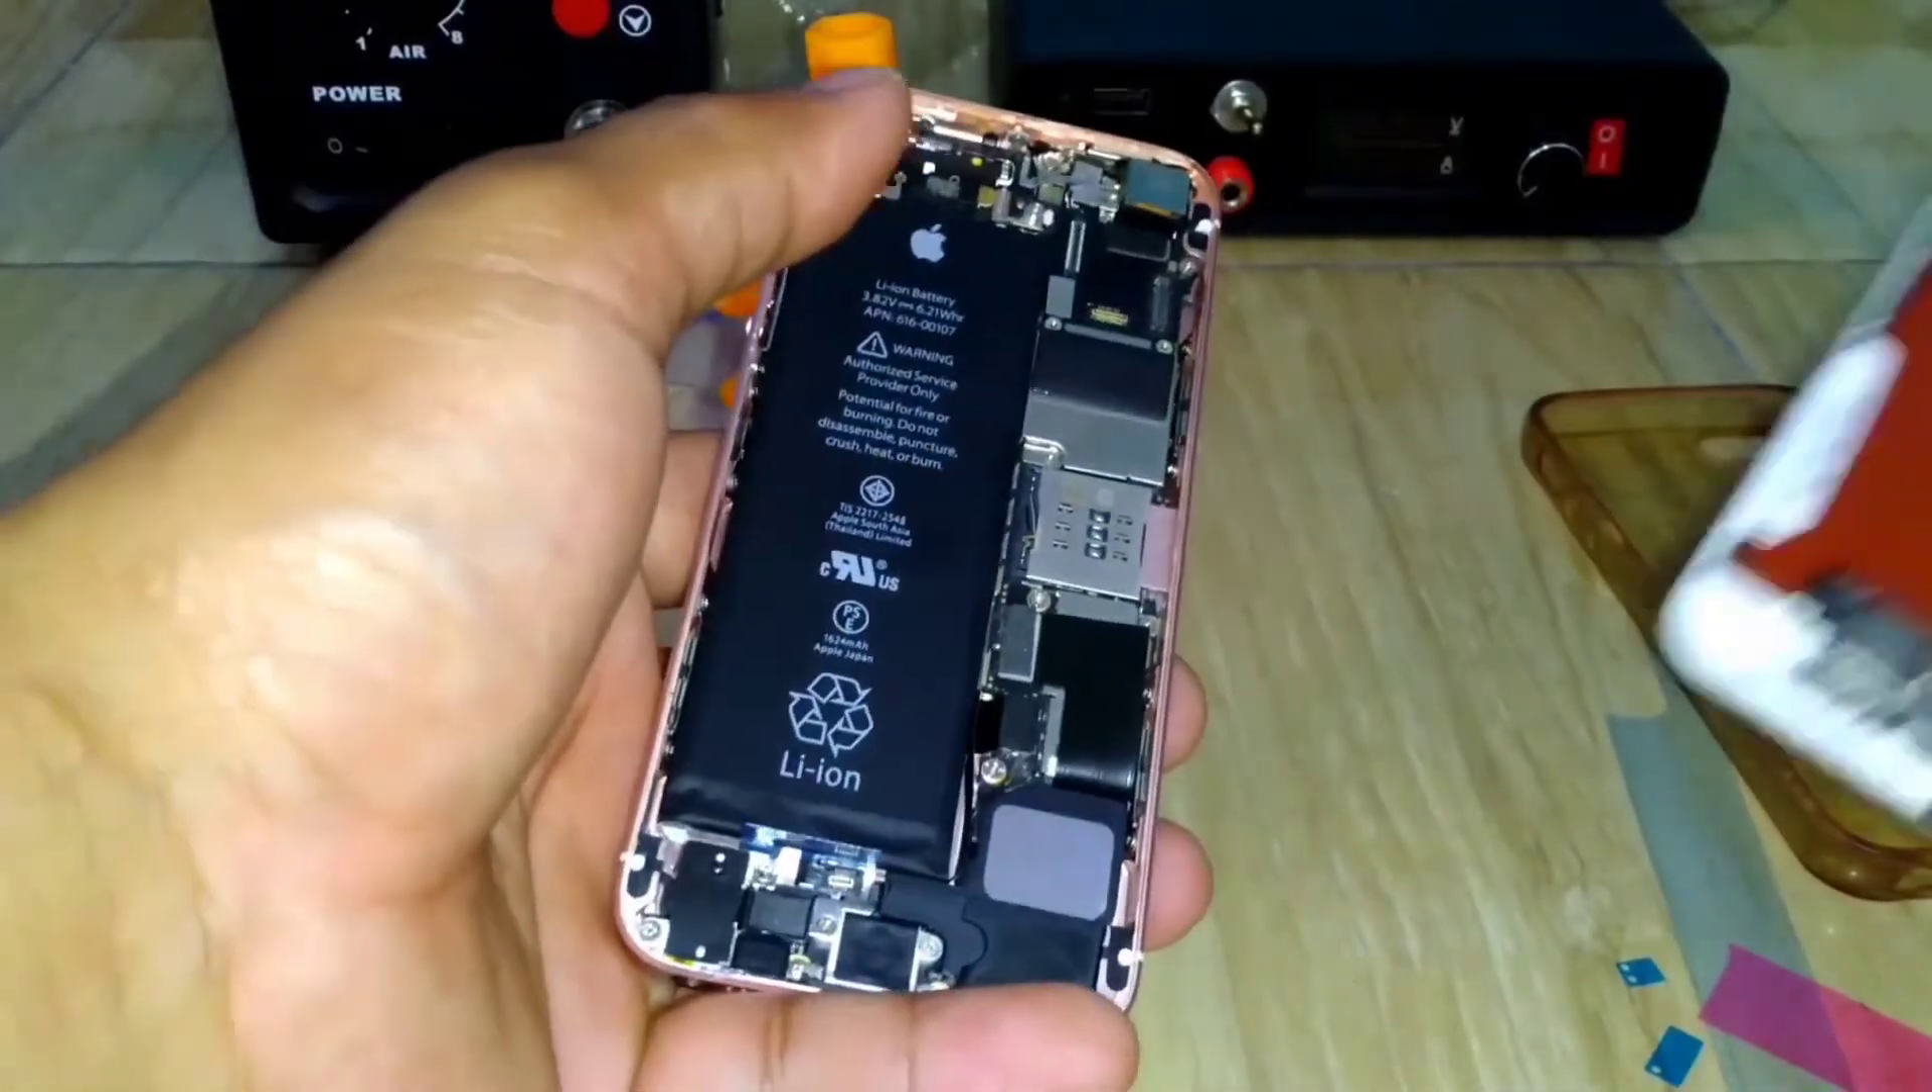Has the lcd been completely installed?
No.